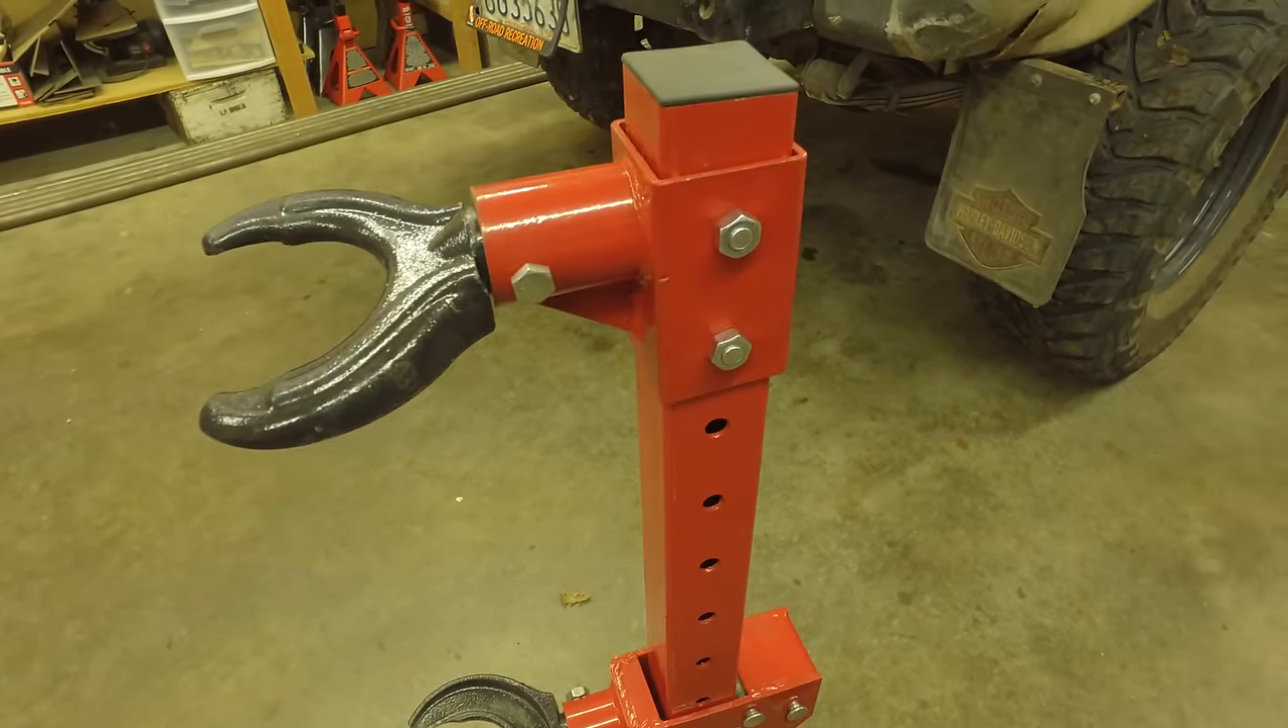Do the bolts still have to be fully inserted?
No.